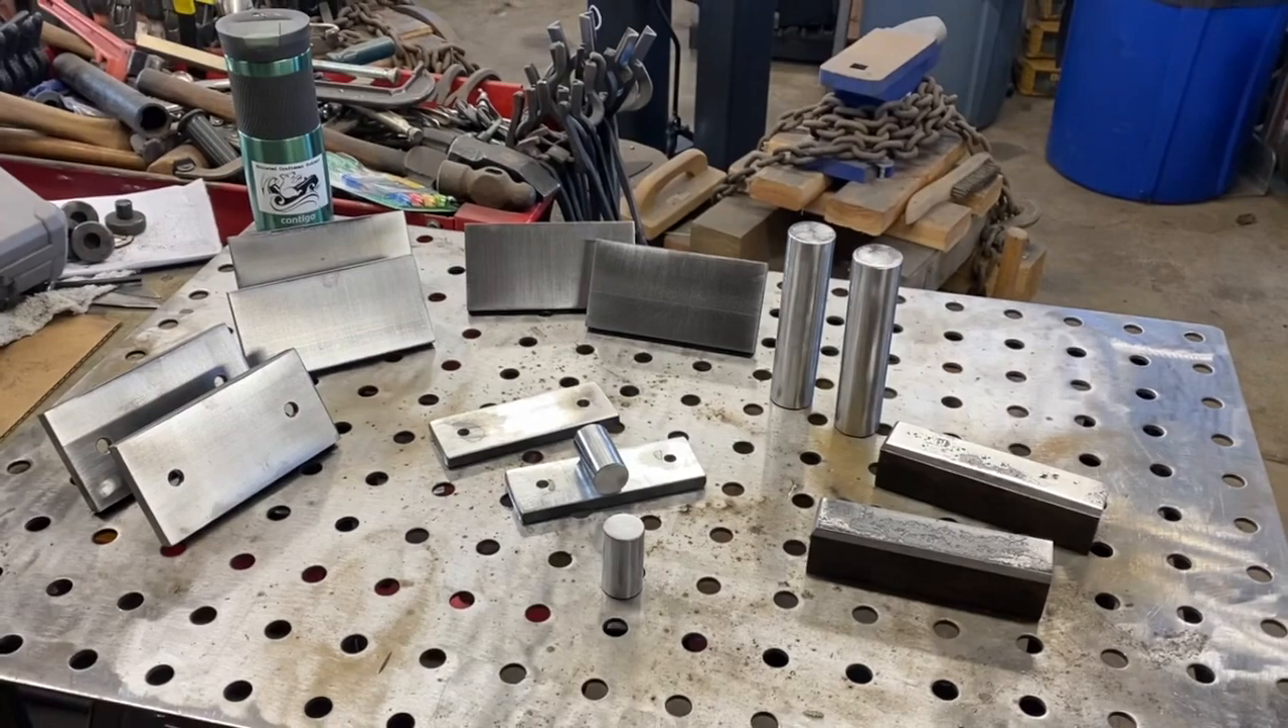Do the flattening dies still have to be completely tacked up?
Yes.